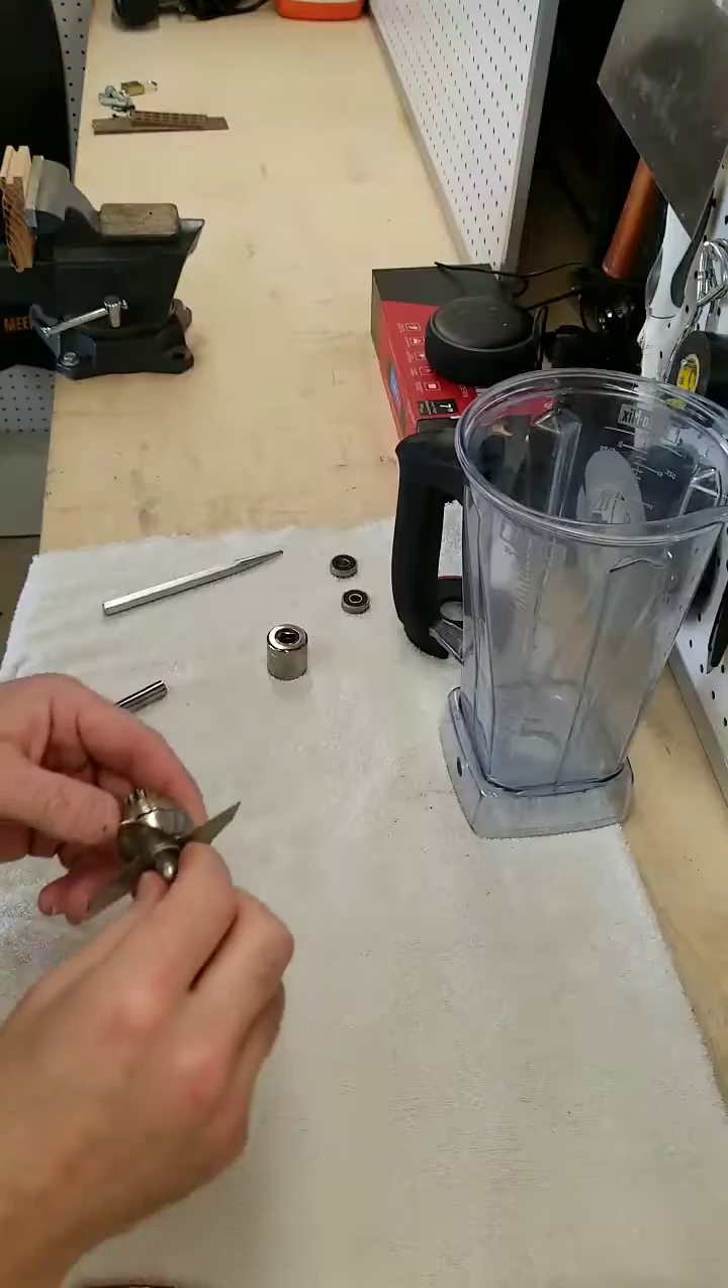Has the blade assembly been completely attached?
No.